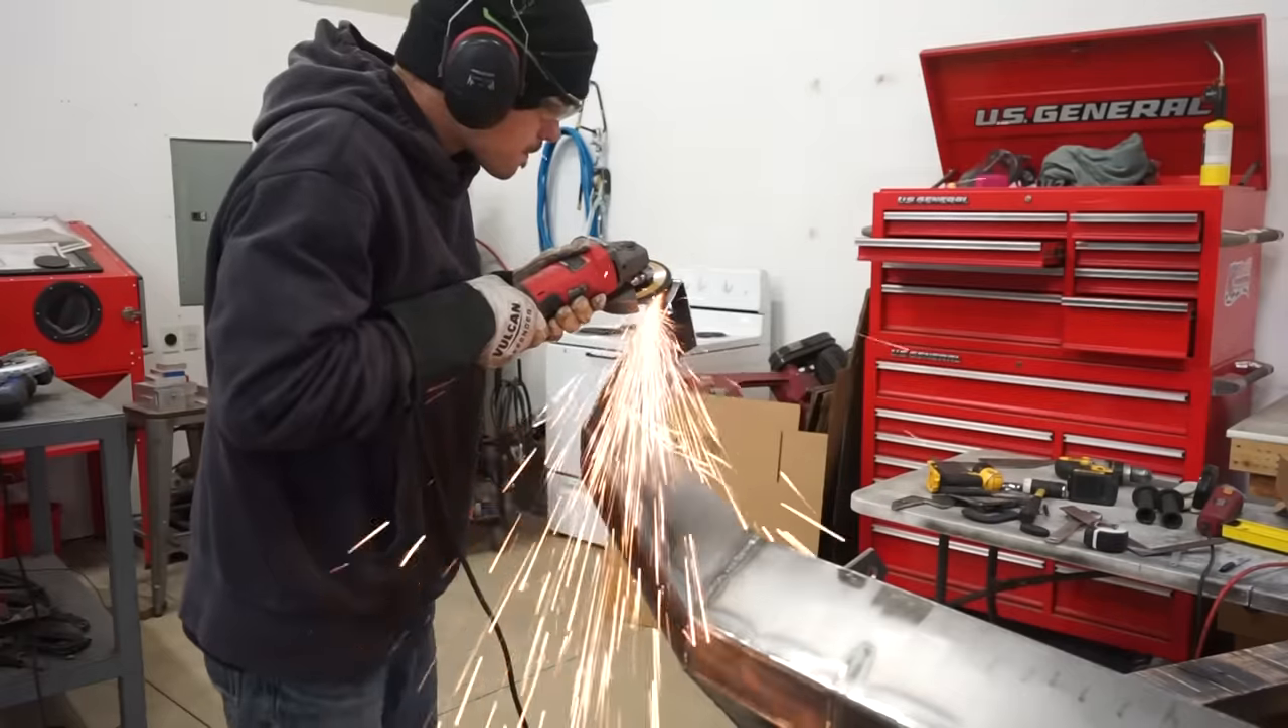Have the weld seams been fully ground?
No.